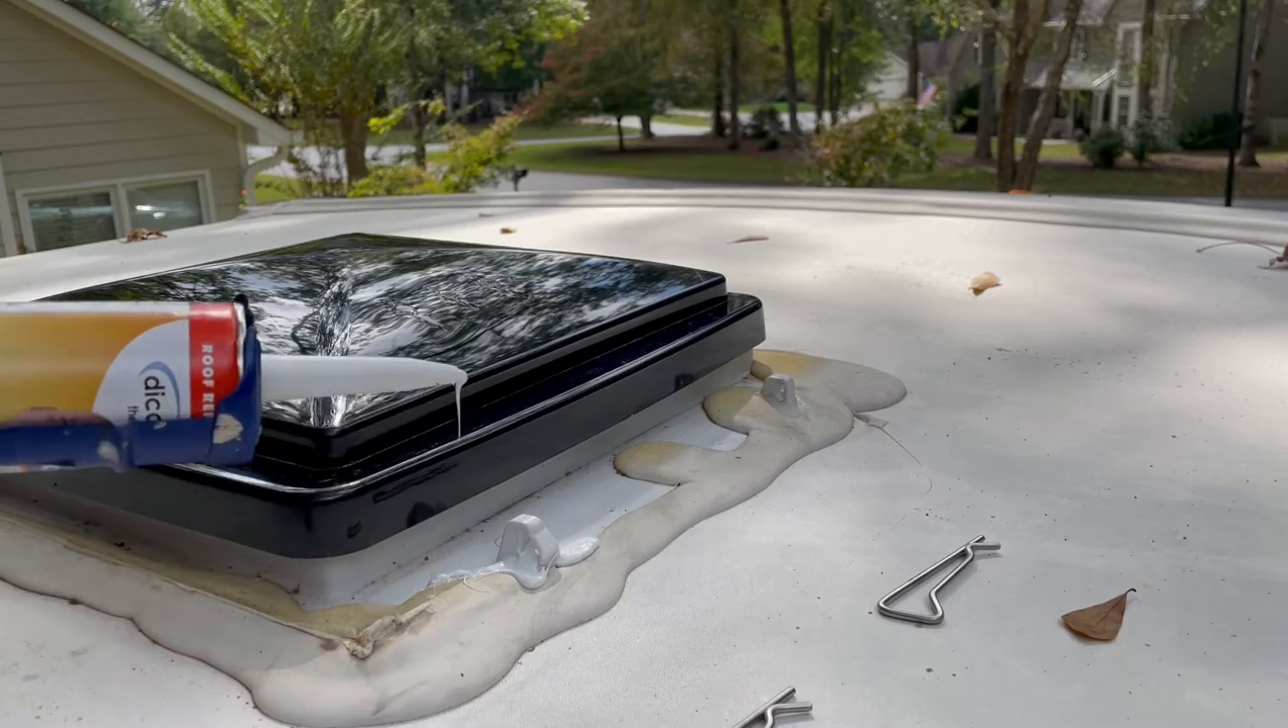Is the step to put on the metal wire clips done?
No.